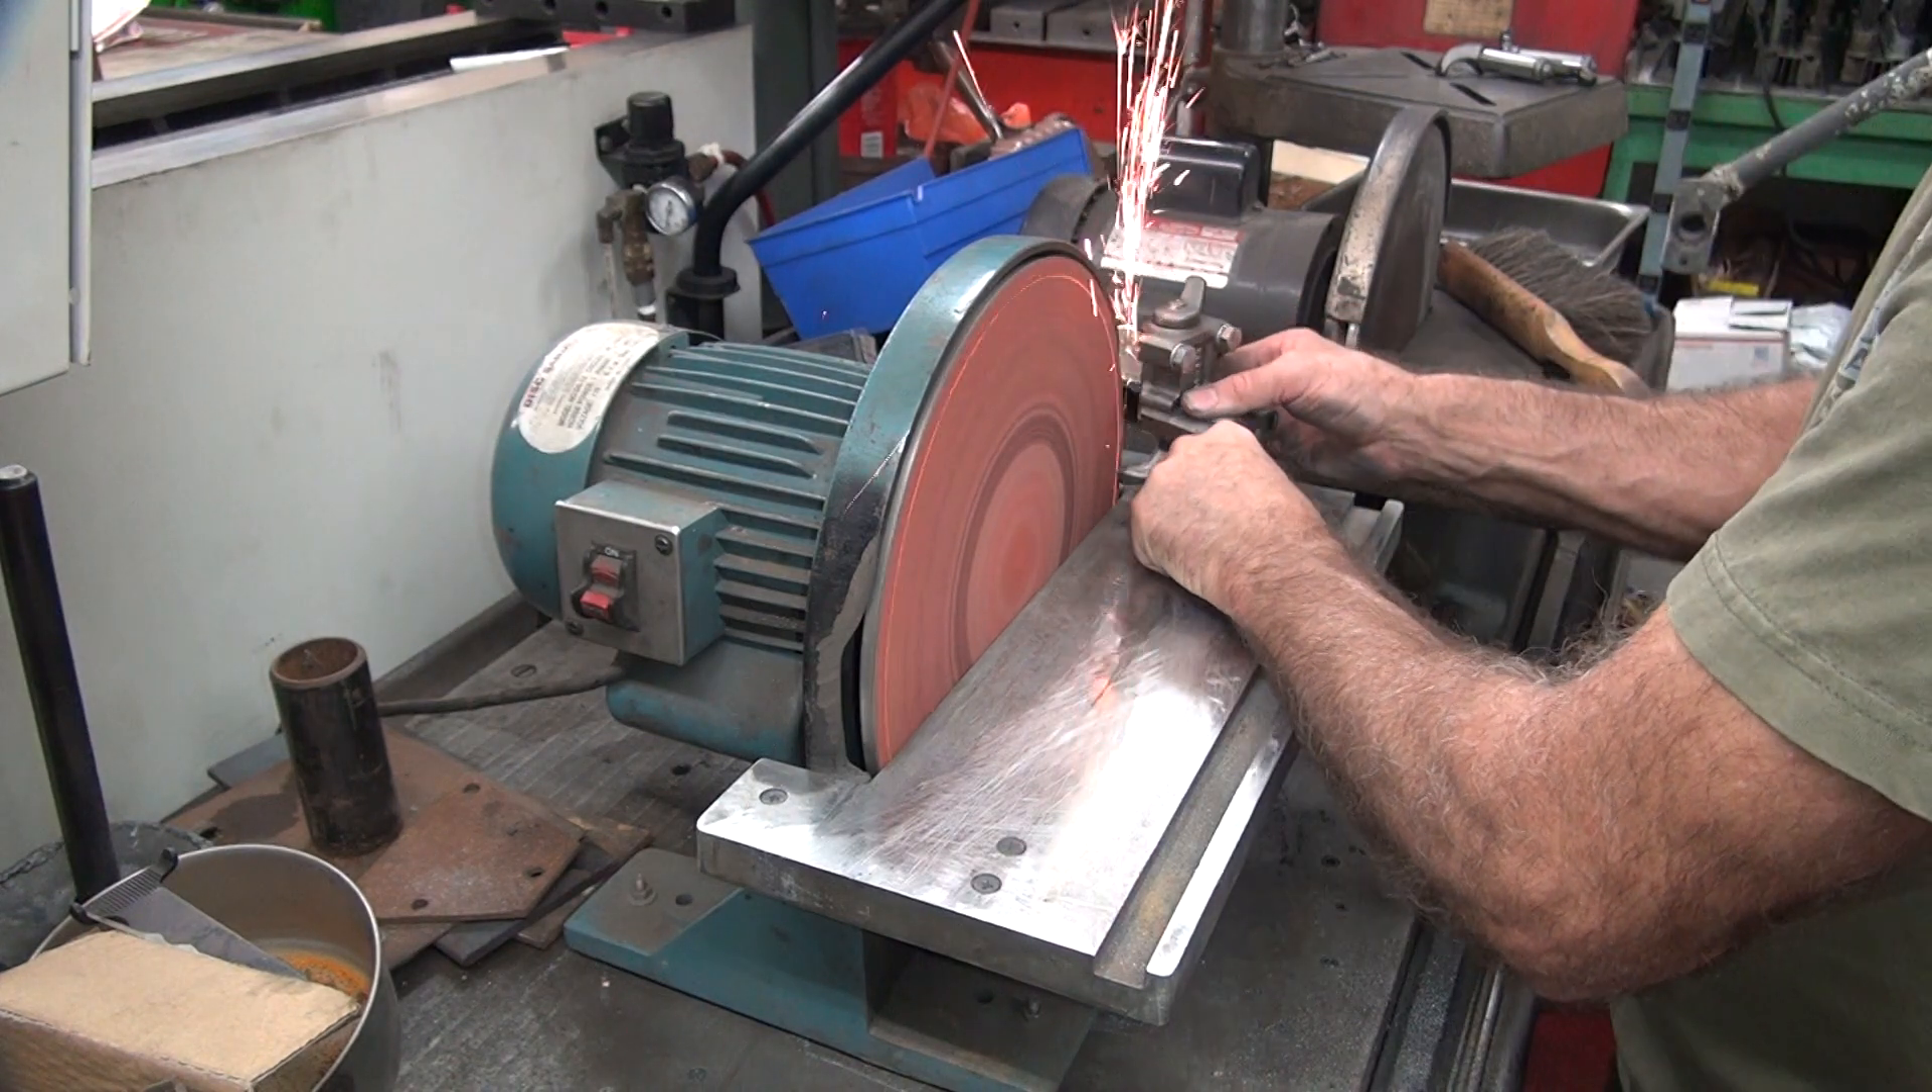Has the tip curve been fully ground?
No.